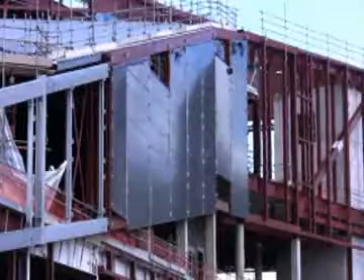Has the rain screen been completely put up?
No.